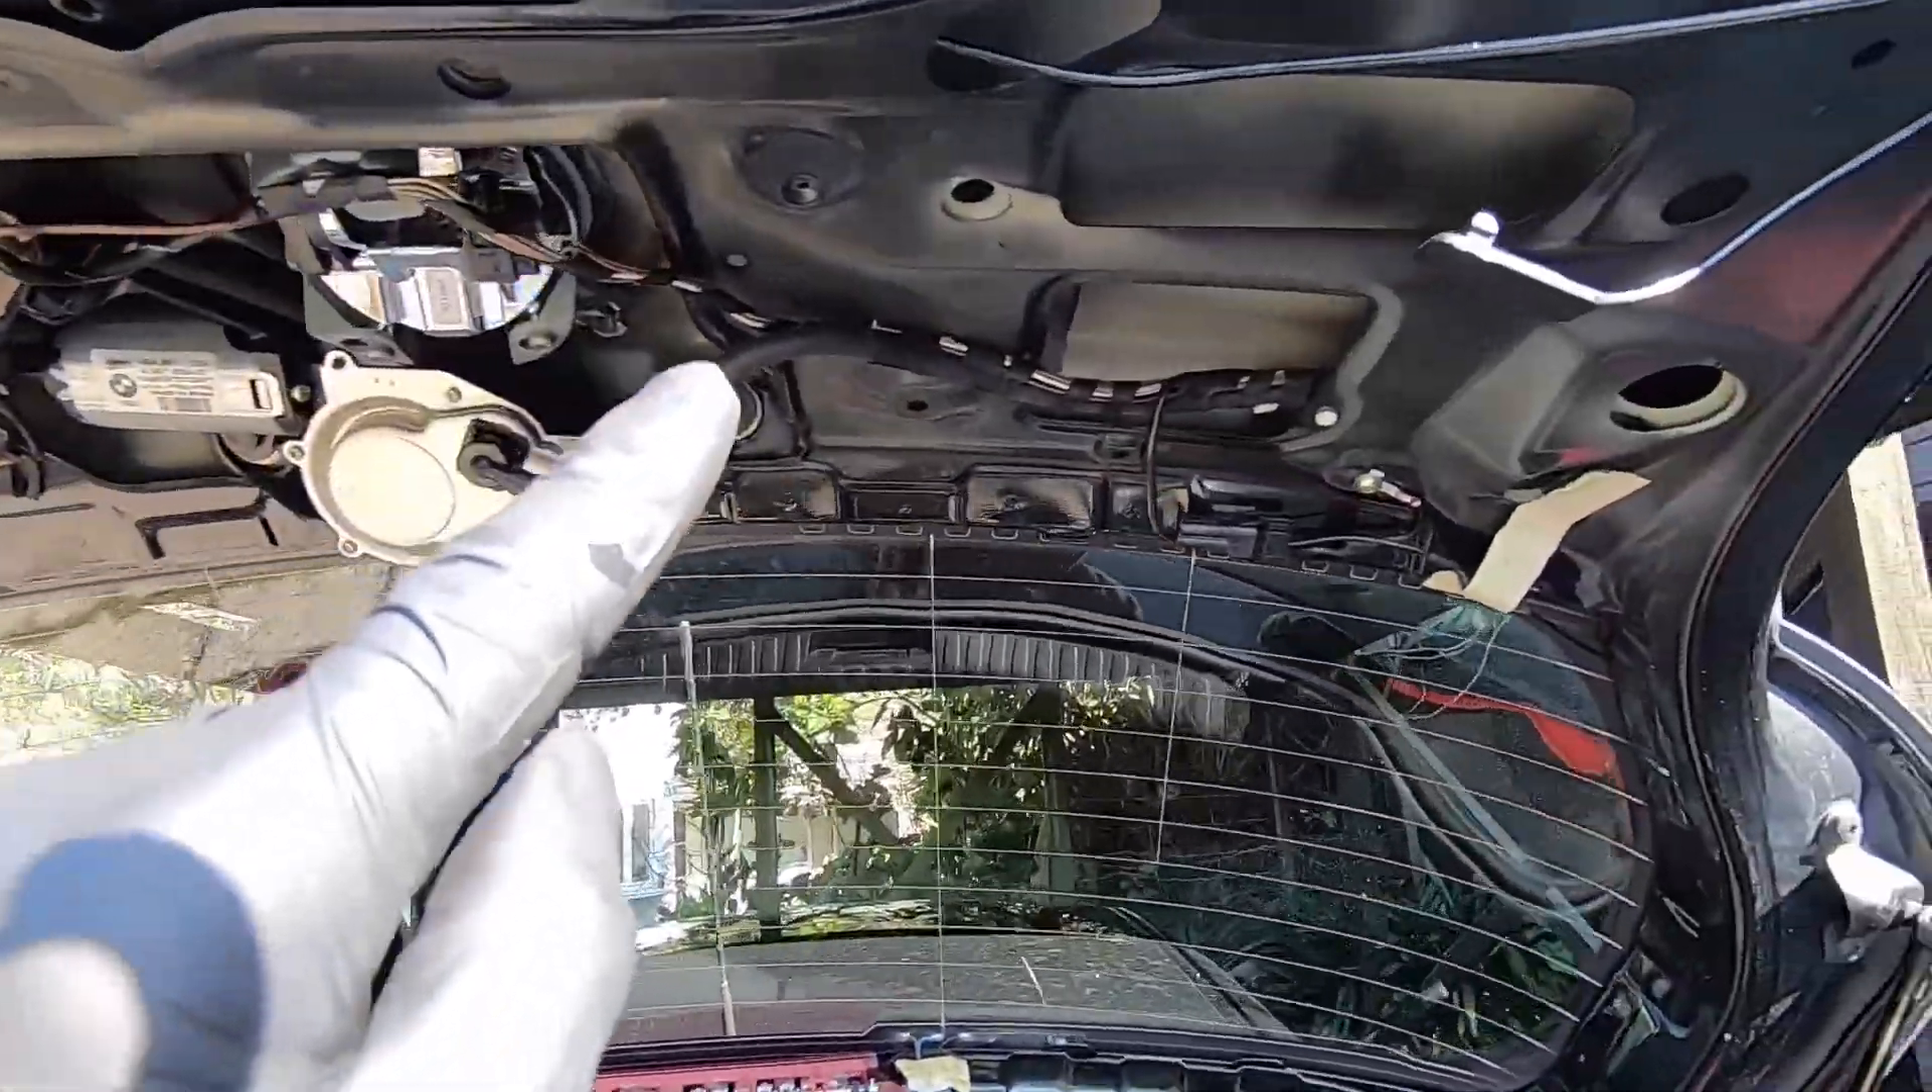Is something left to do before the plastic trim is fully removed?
No.